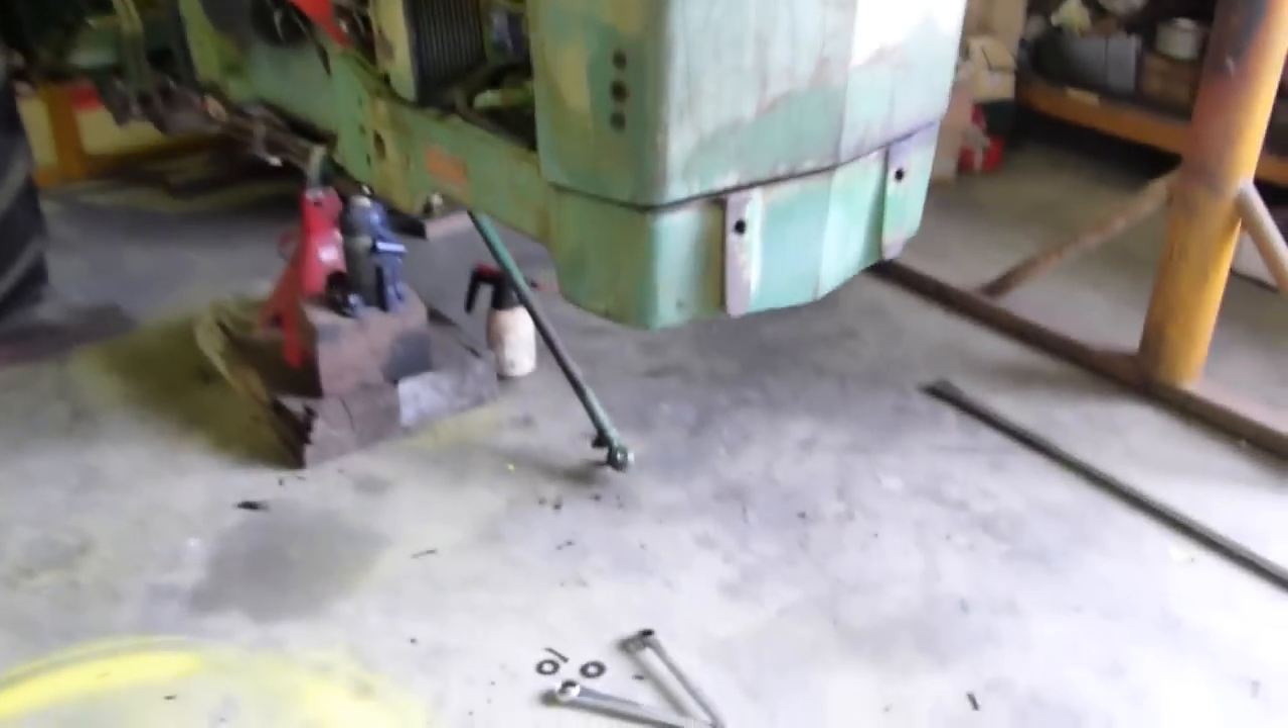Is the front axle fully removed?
Yes.